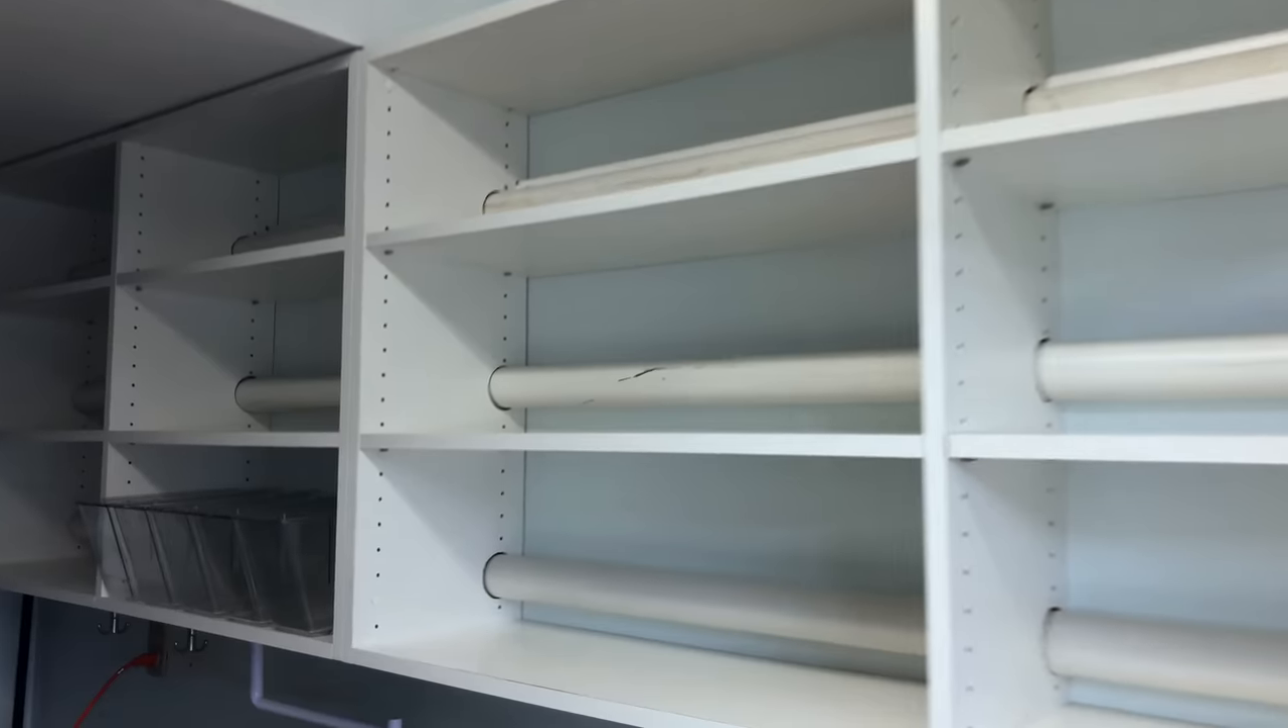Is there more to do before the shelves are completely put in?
No.